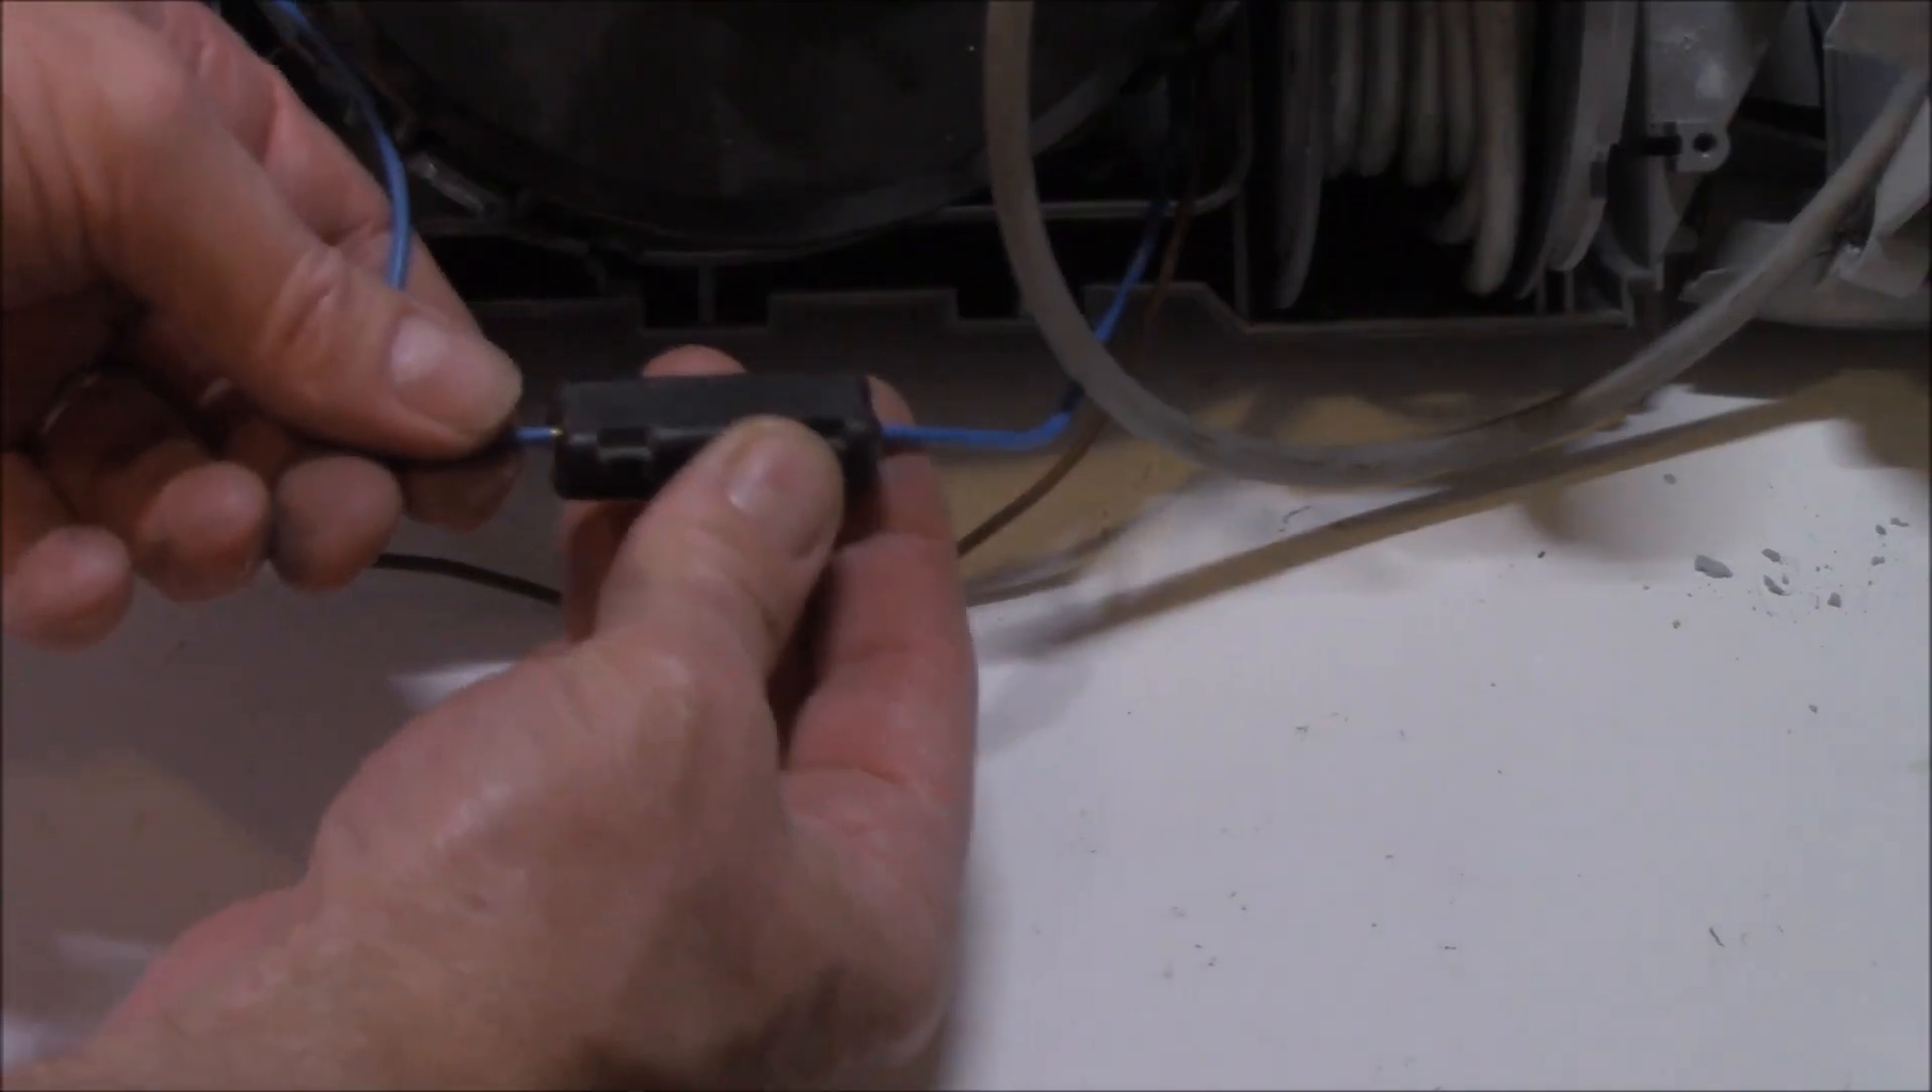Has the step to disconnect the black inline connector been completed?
No.